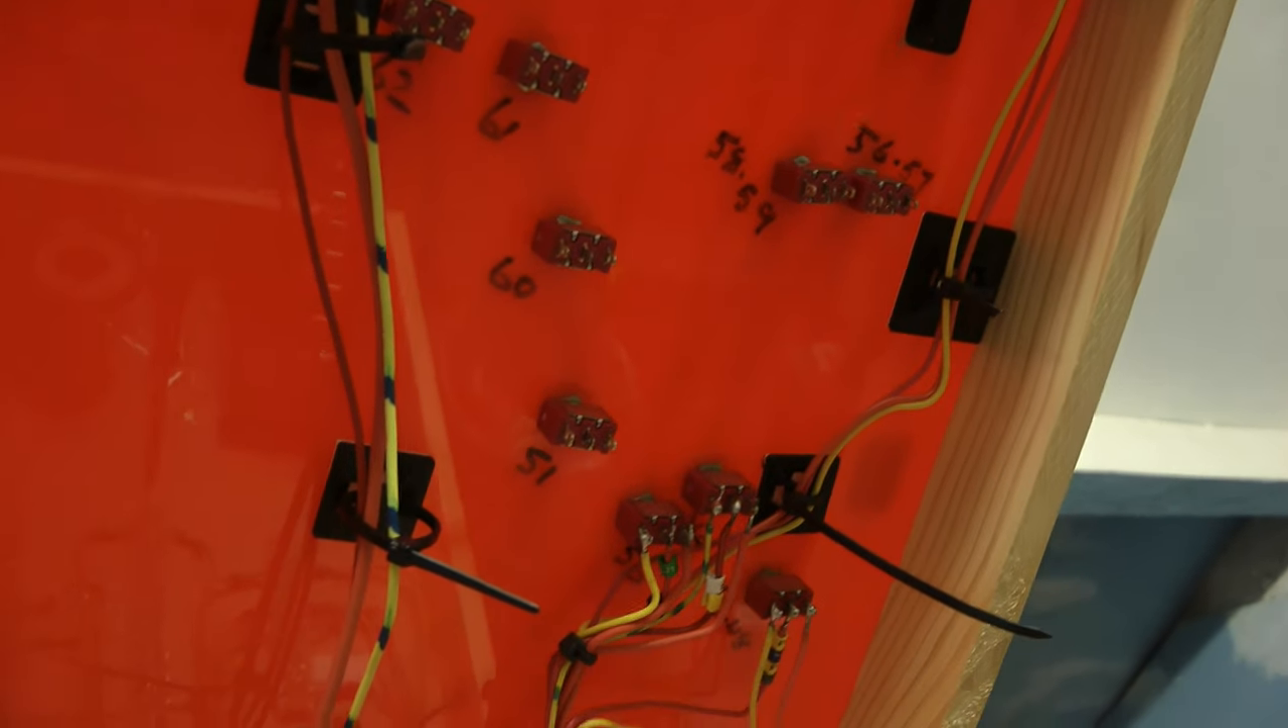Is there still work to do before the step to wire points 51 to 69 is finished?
Yes.